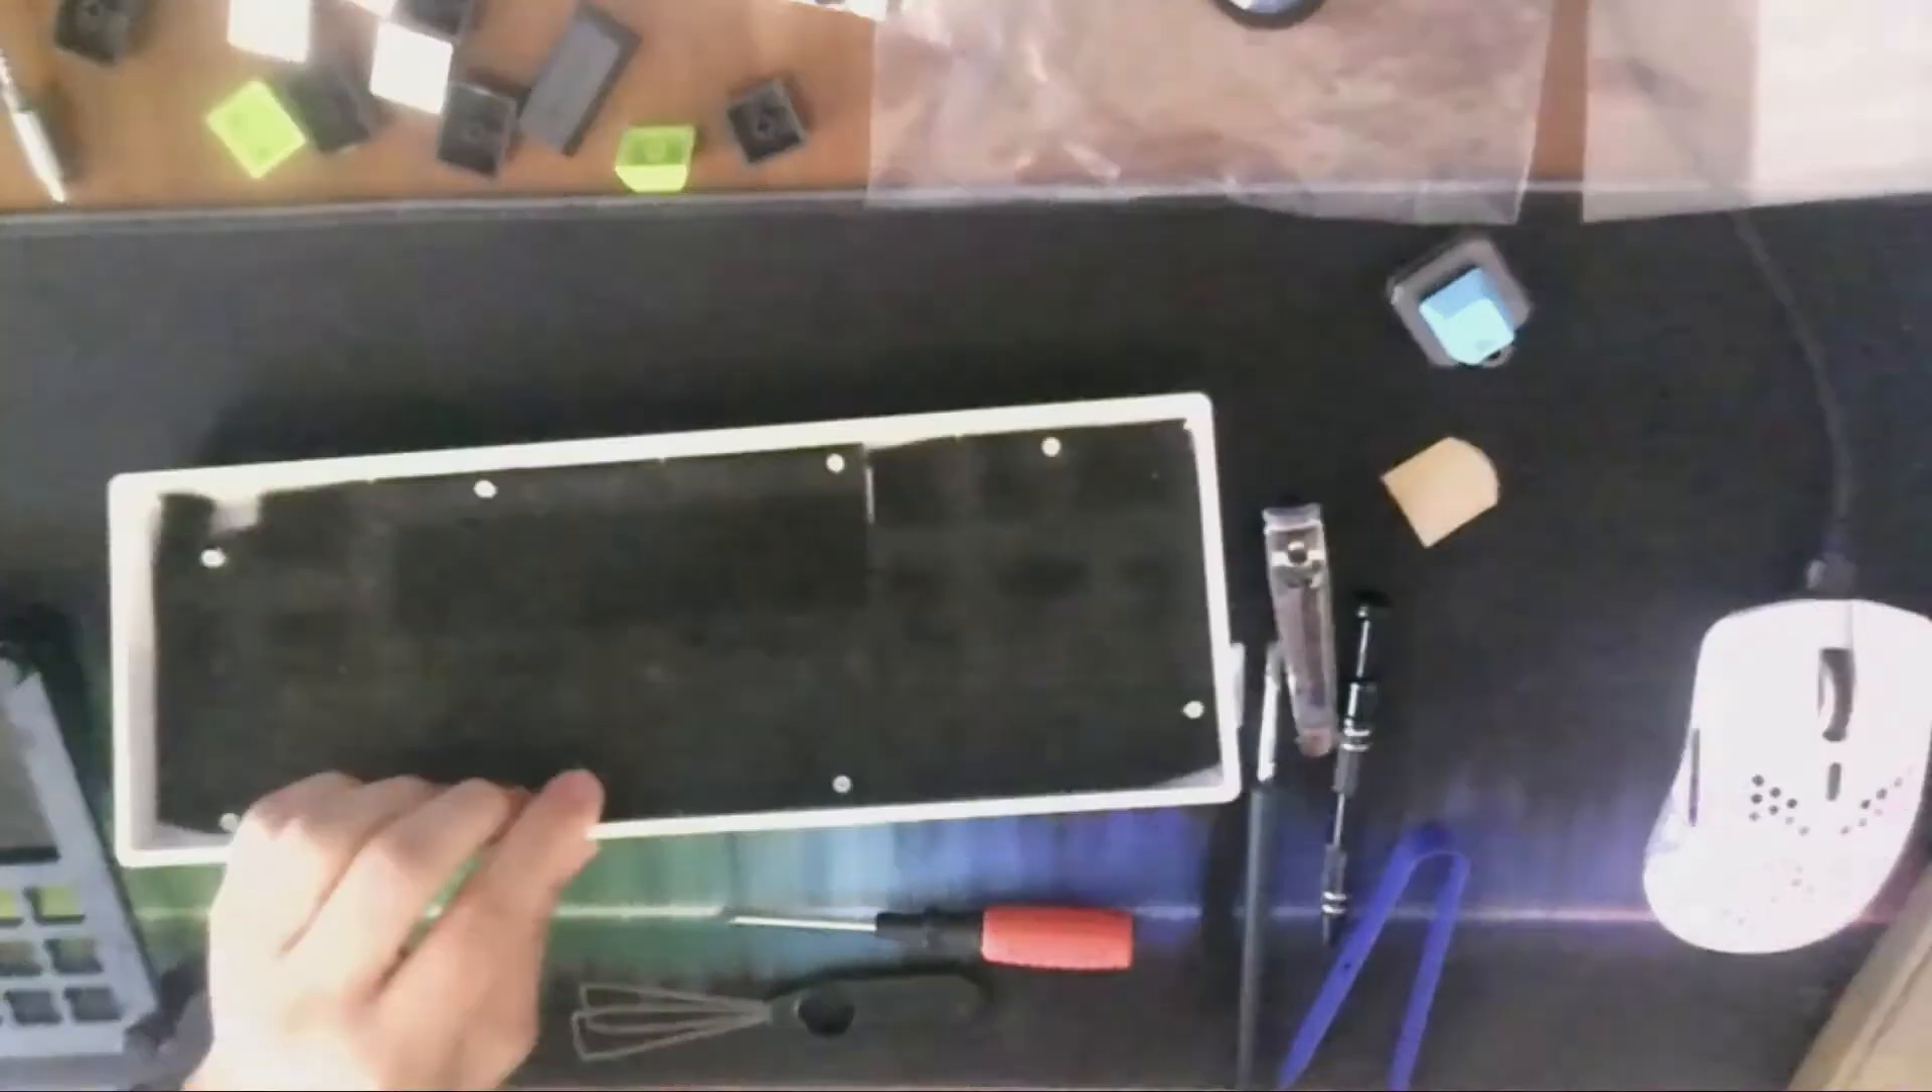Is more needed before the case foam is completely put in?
No.